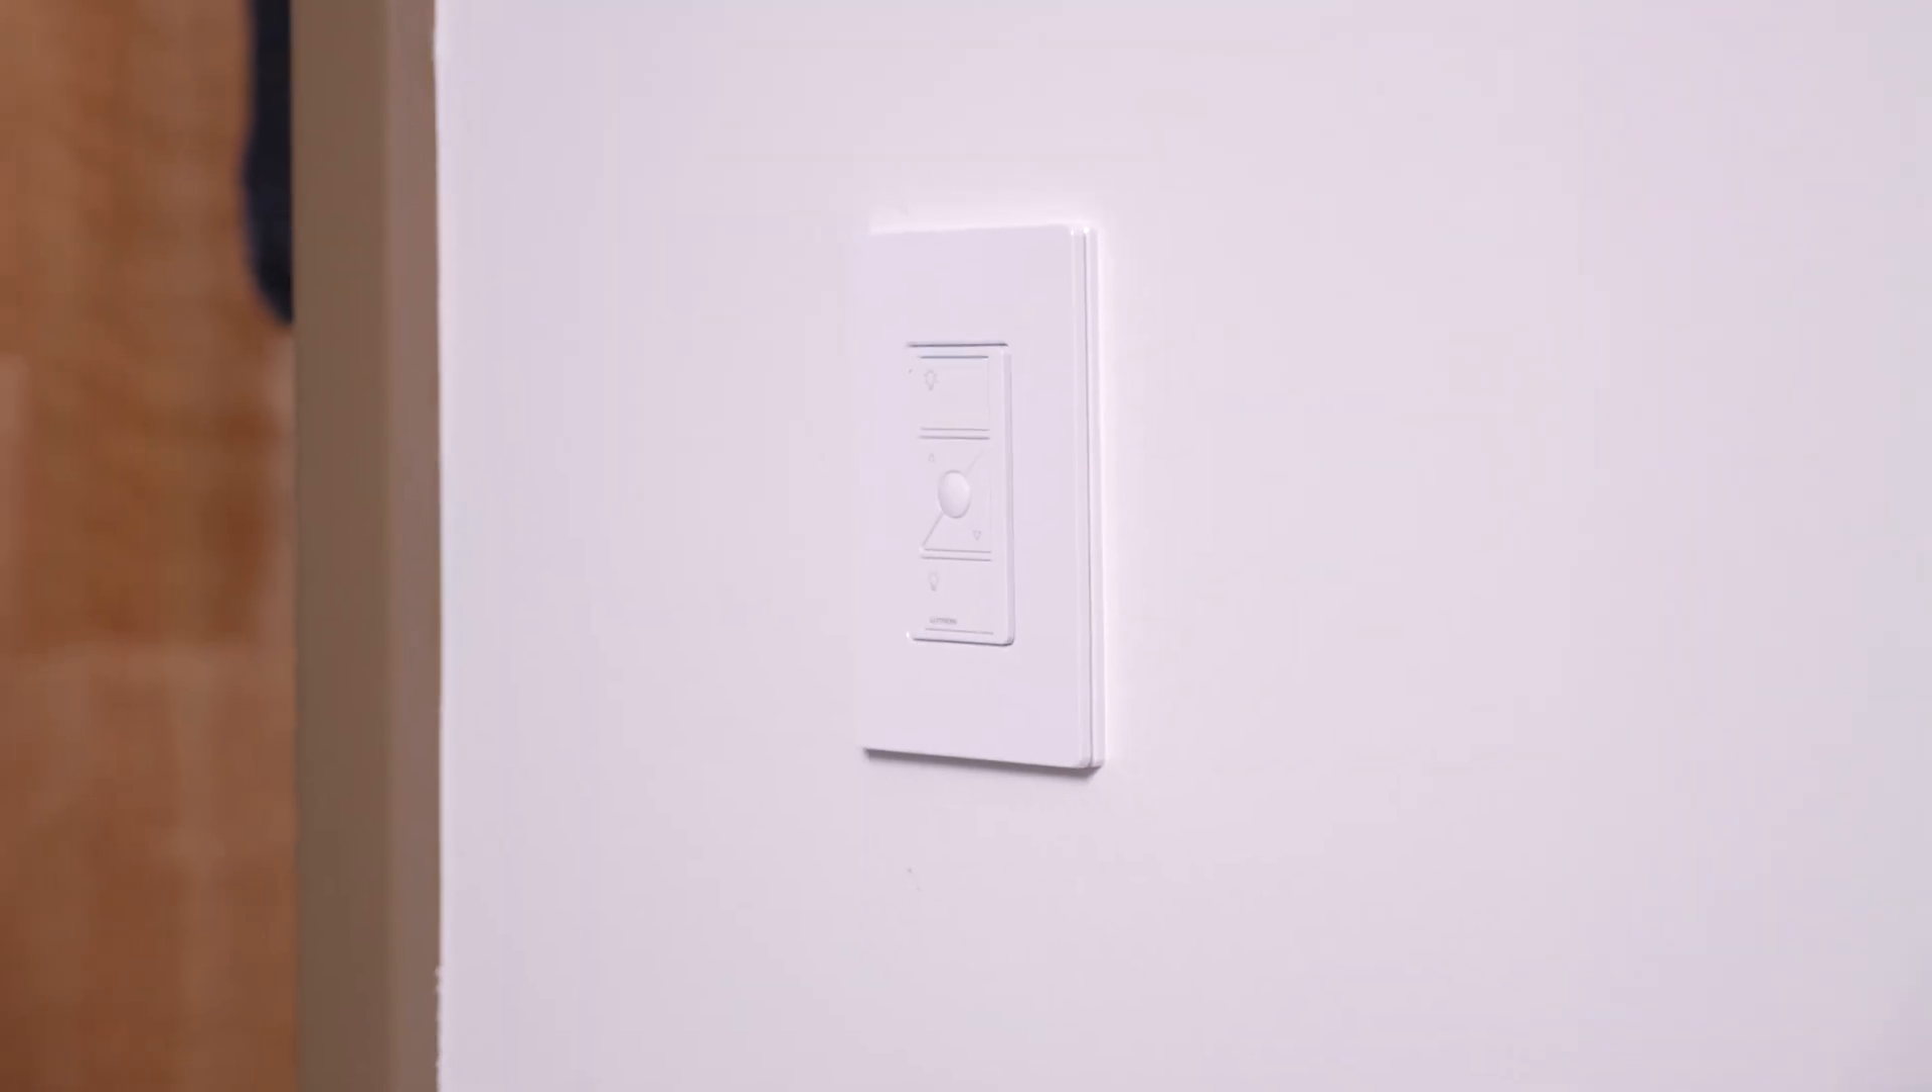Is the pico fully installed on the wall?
Yes.